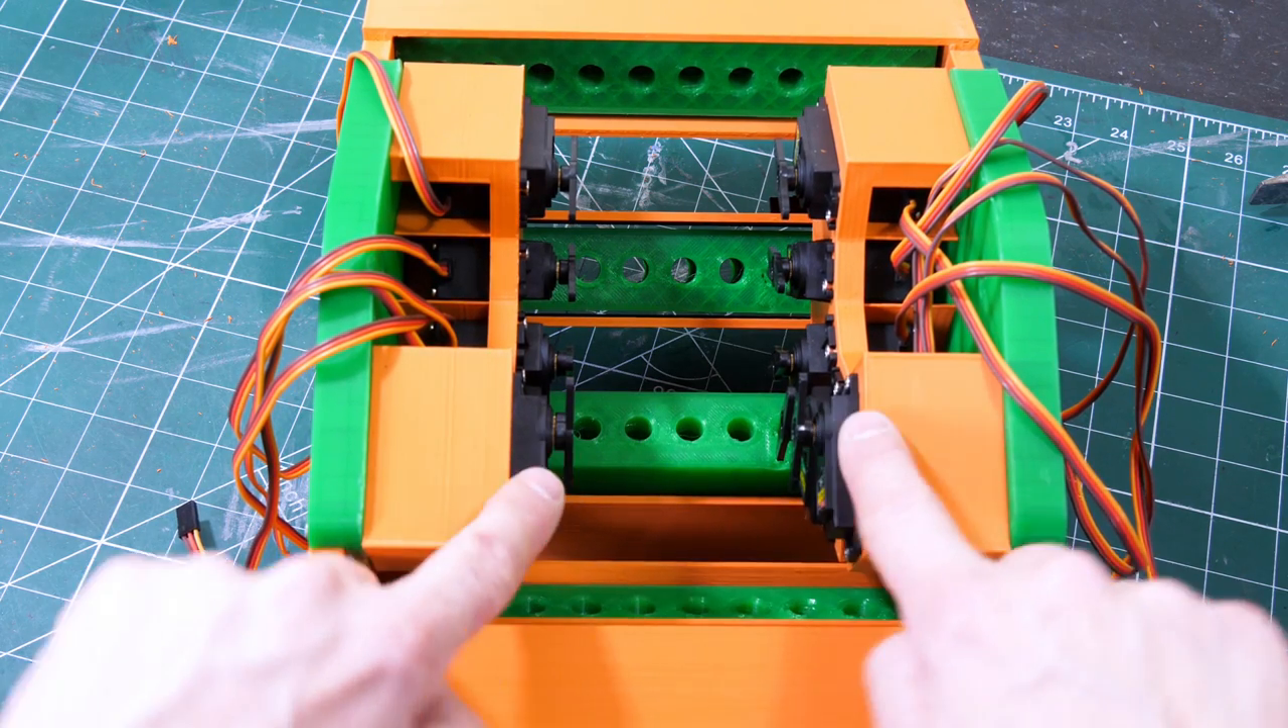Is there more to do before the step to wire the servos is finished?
Yes.